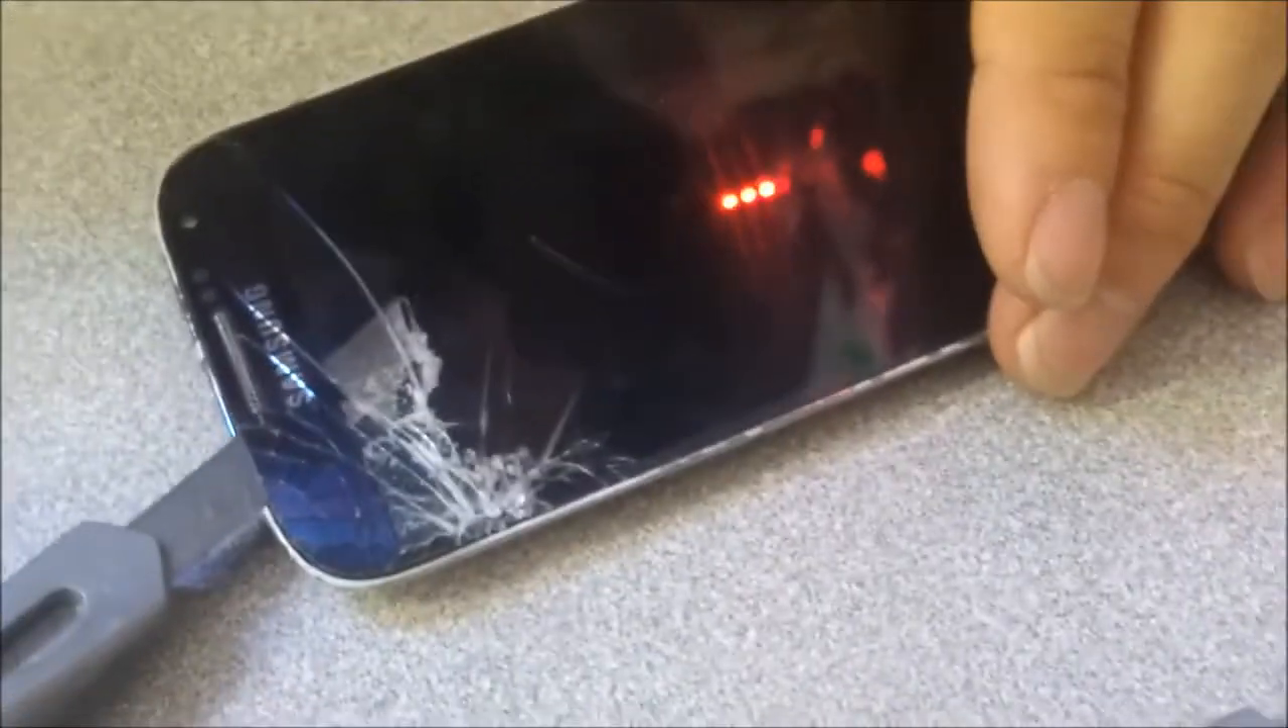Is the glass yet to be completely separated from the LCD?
Yes.